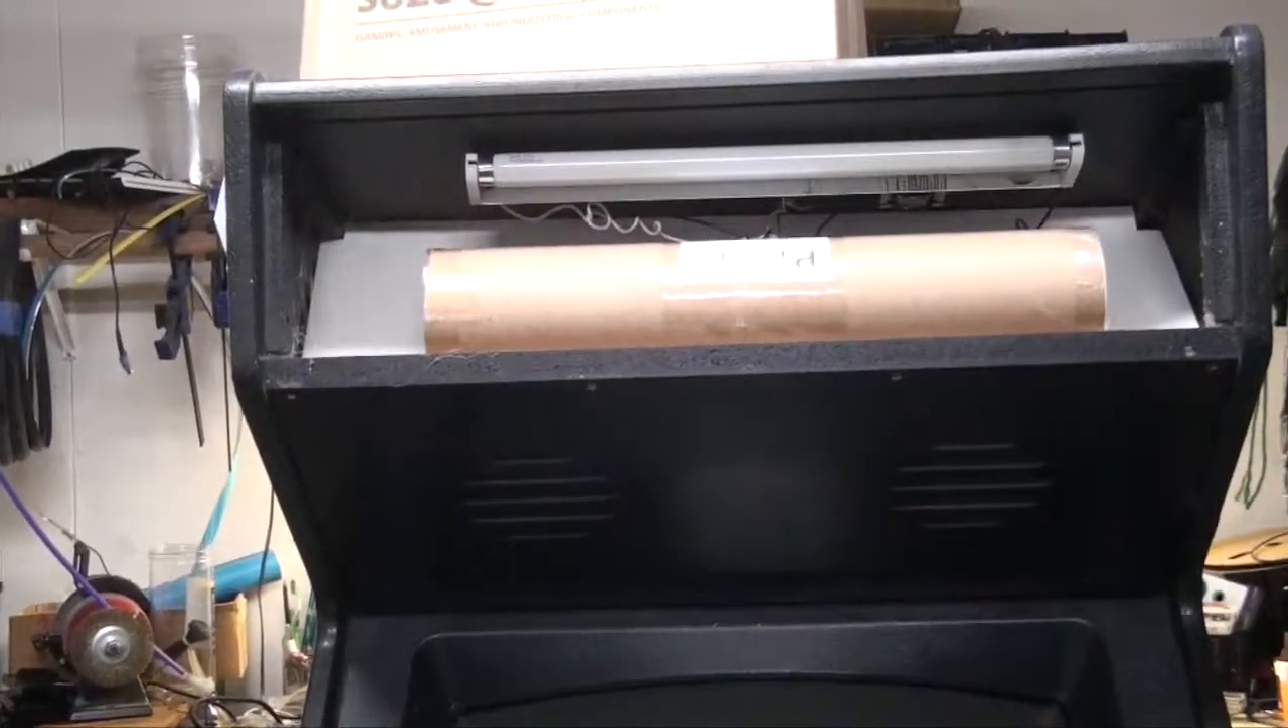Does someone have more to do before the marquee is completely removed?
No.